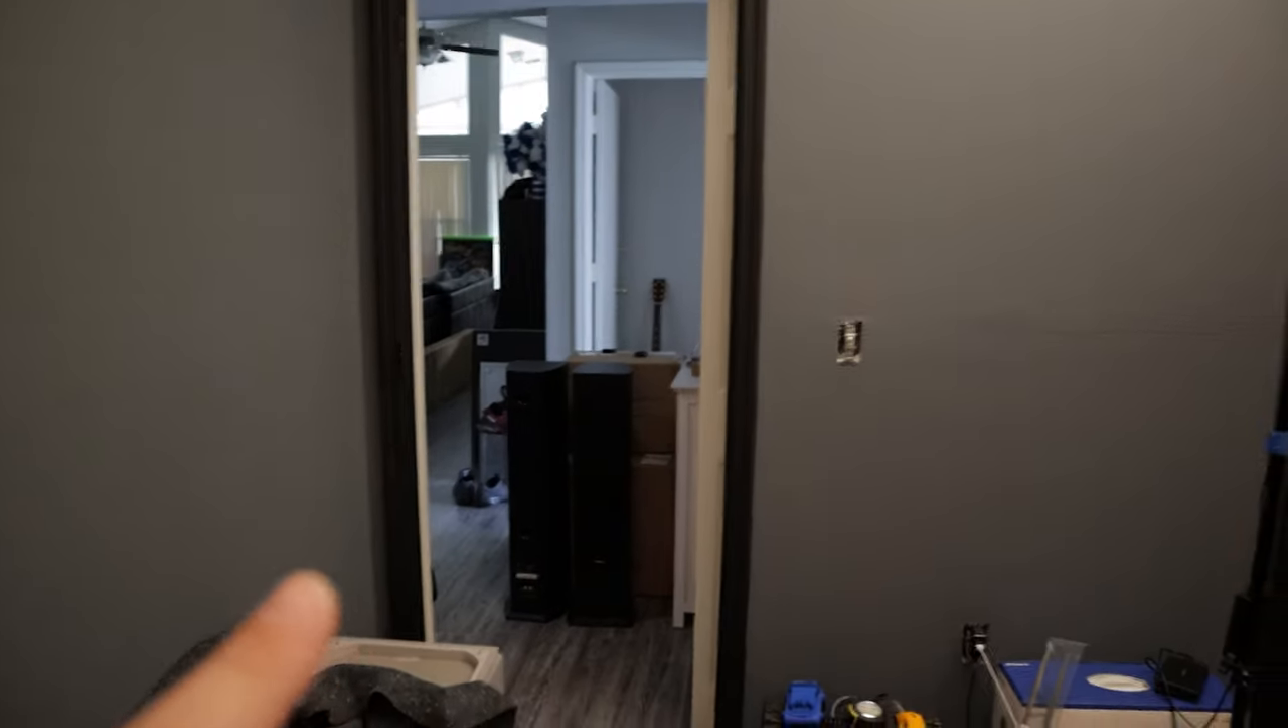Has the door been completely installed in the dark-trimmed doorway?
No.